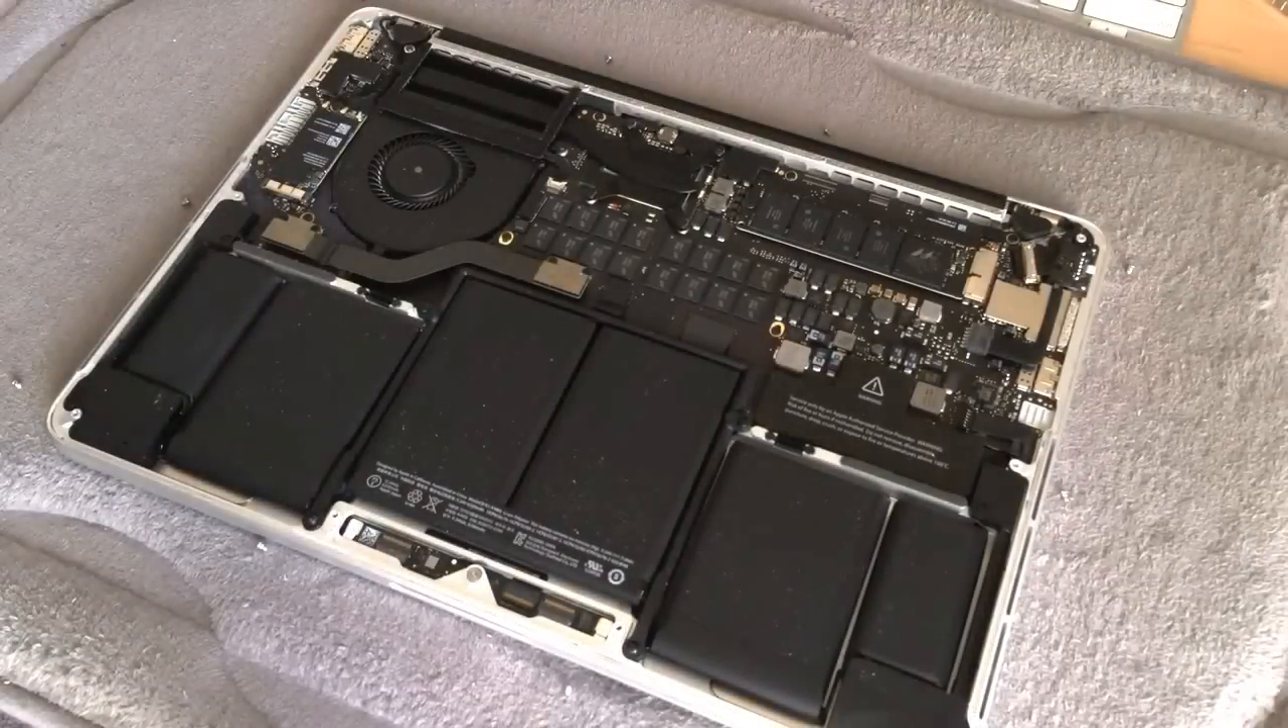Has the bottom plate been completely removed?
Yes.